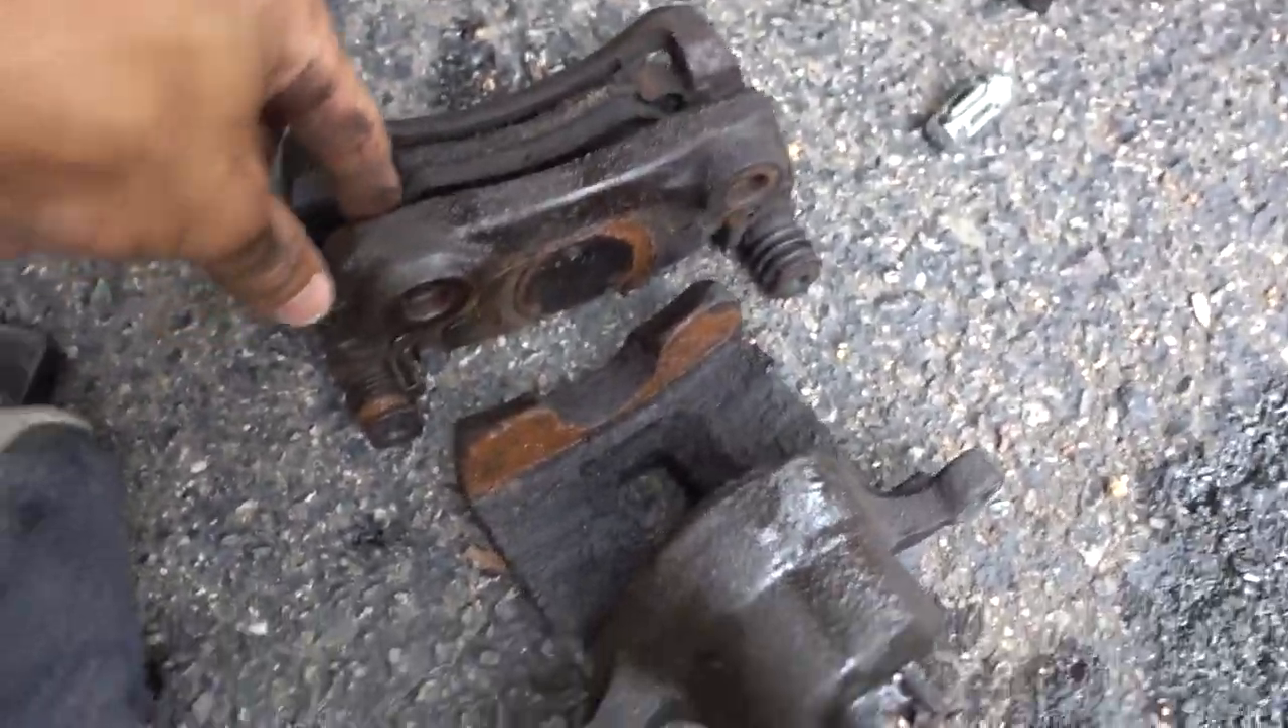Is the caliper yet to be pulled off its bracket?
No.